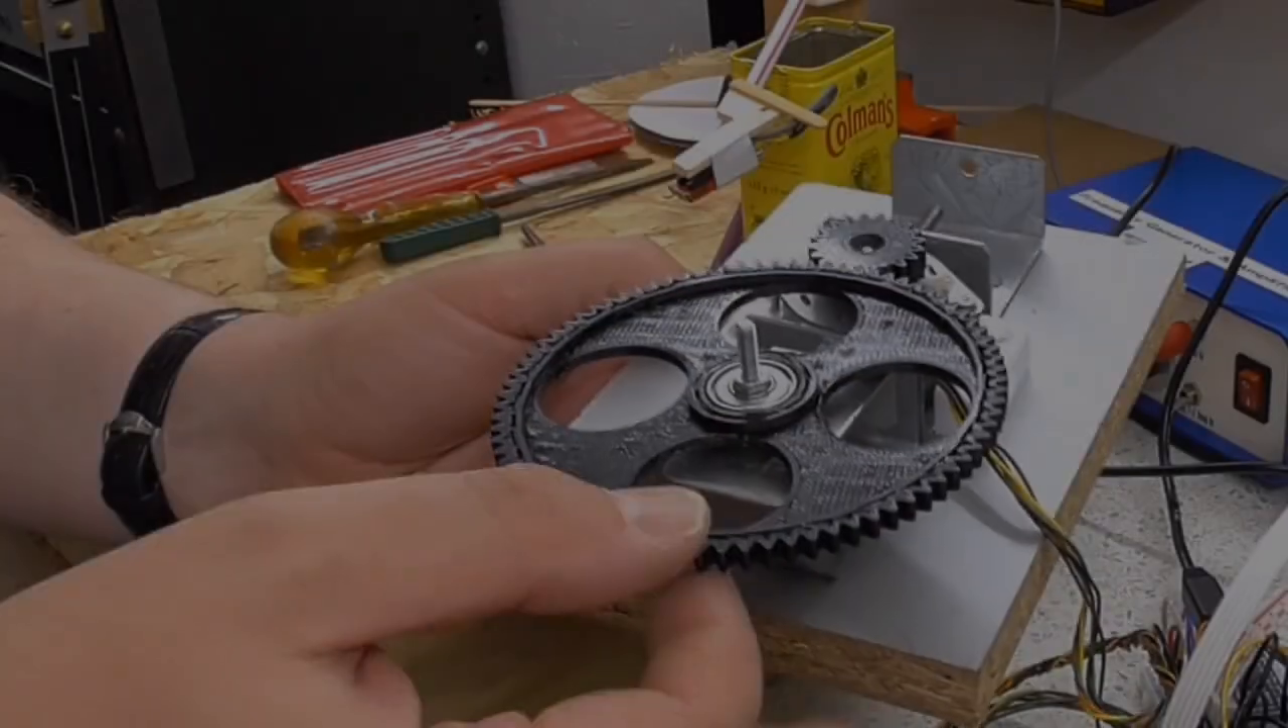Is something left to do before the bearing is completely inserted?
No.